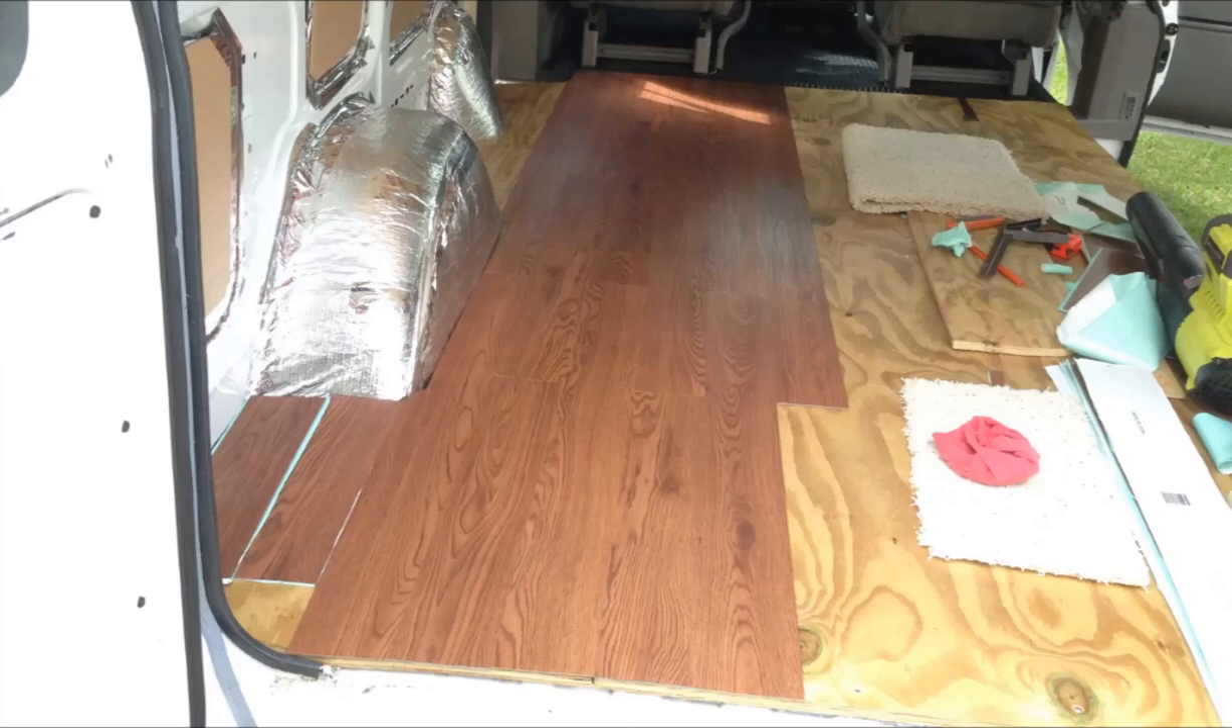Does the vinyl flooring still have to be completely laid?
Yes.